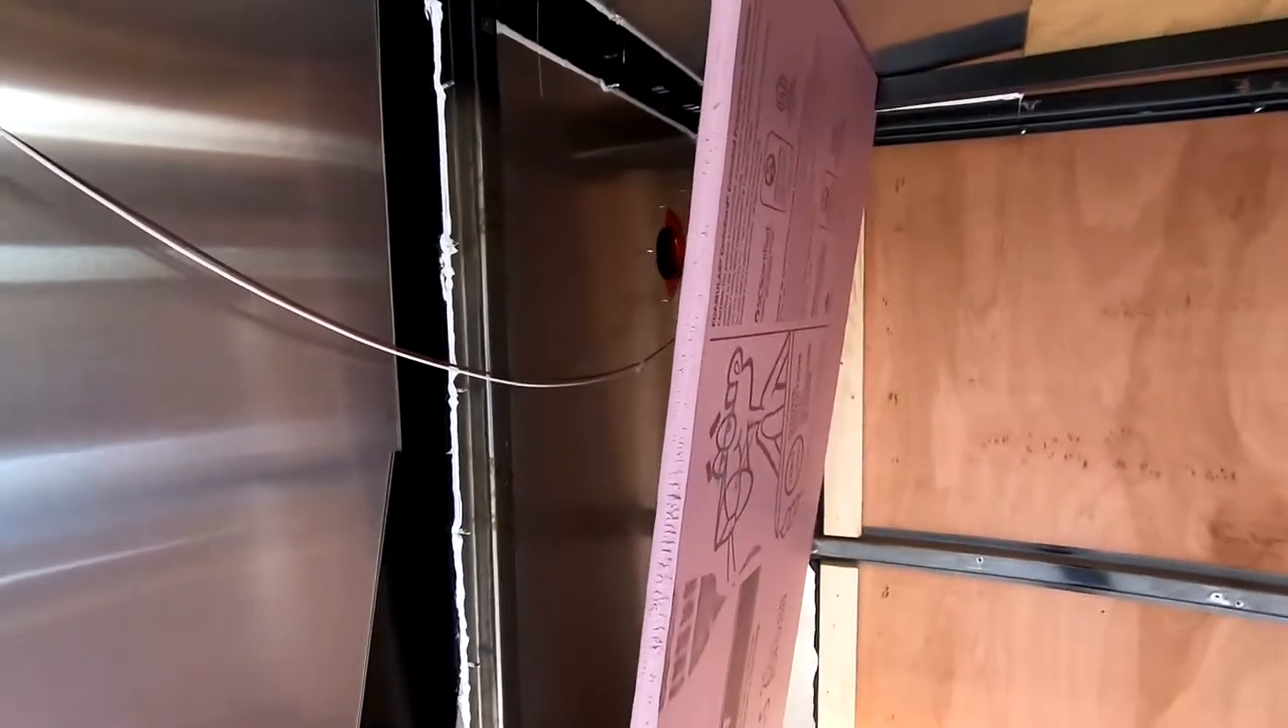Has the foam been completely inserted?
No.